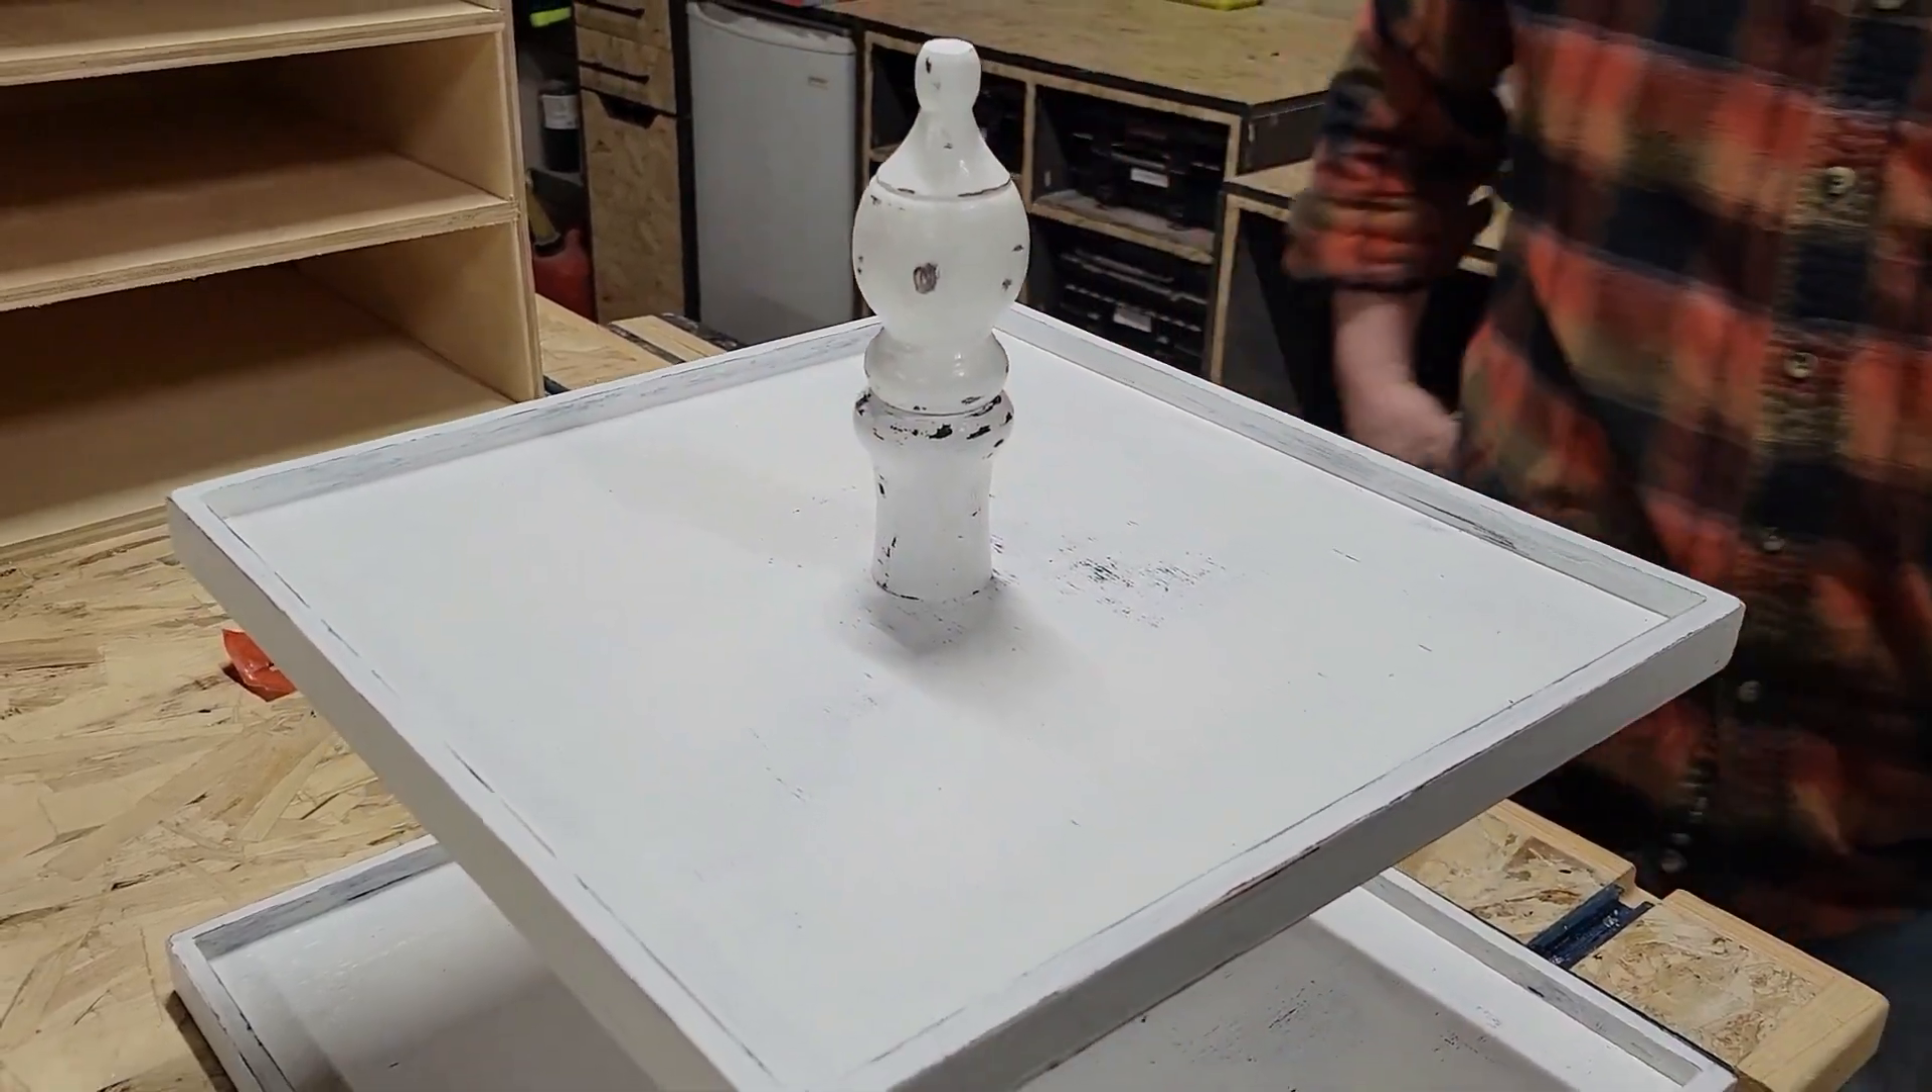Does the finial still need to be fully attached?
No.